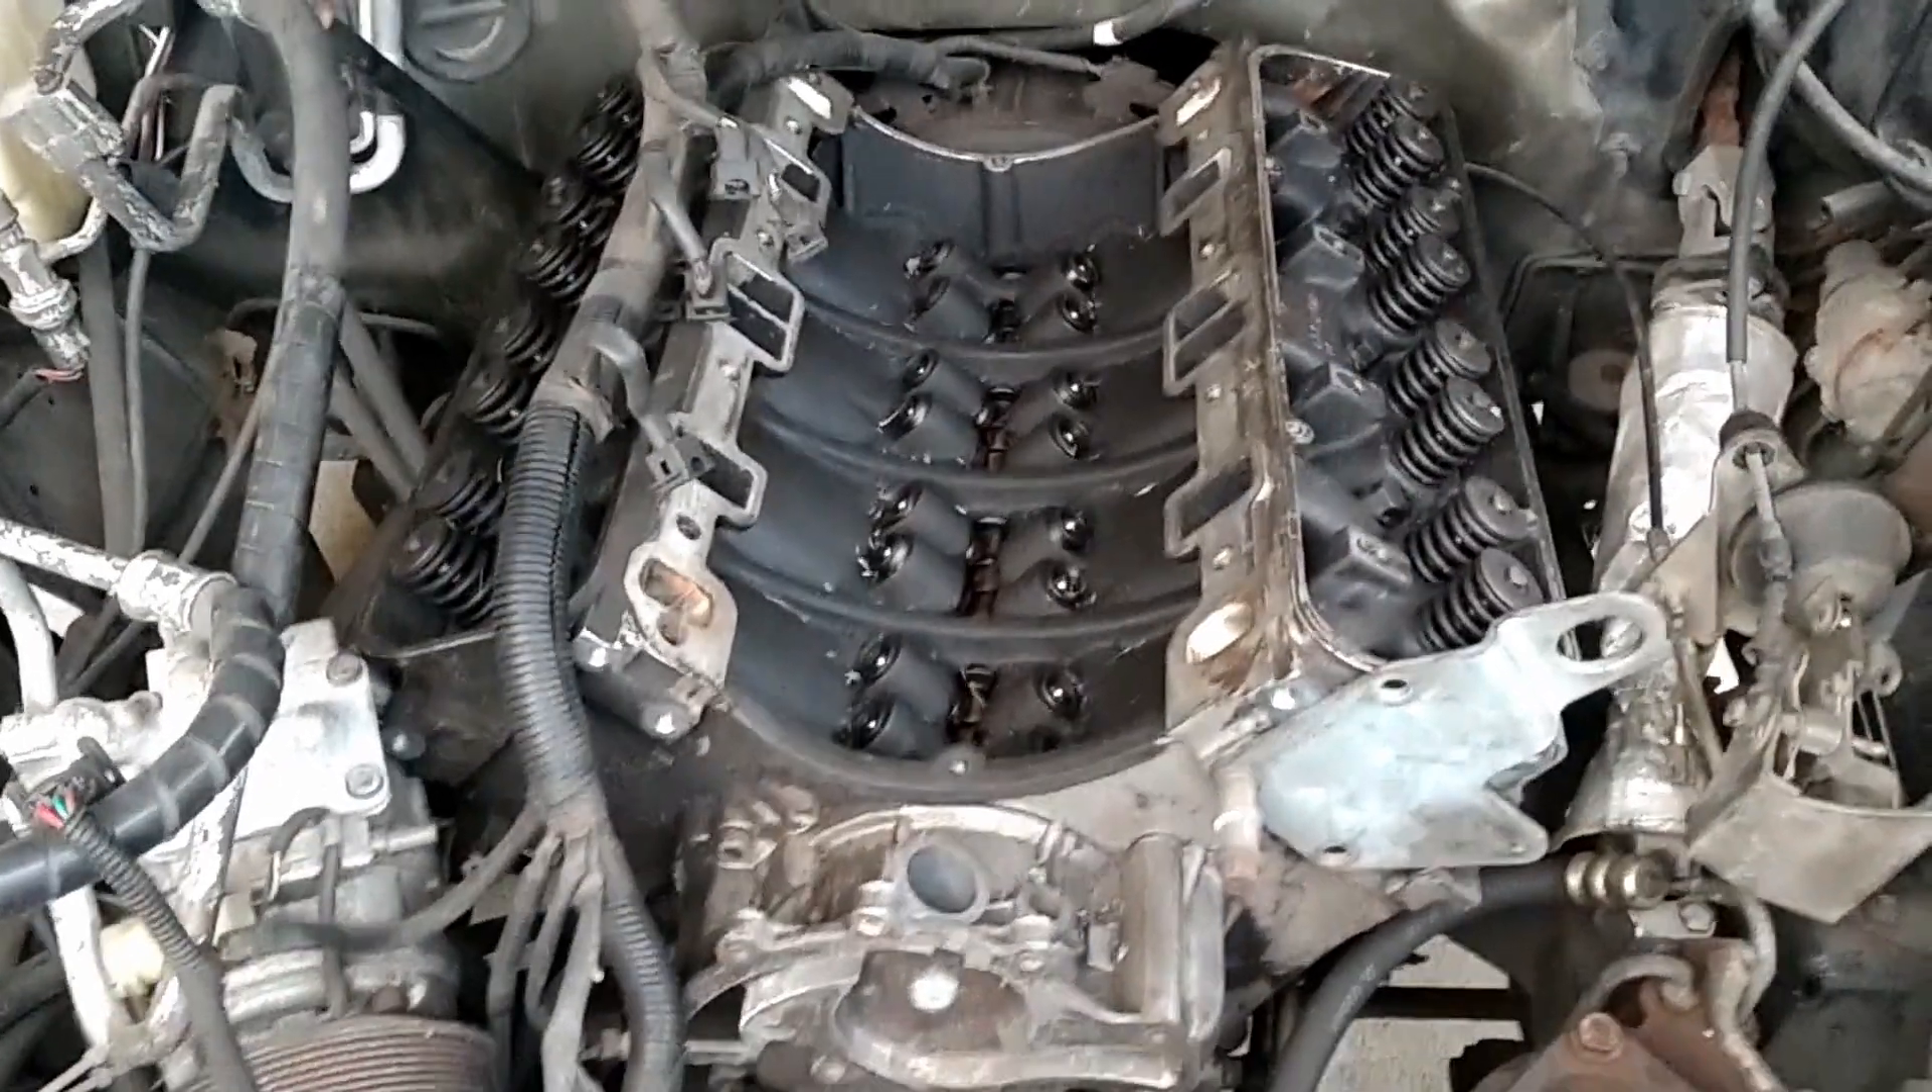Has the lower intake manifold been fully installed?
No.